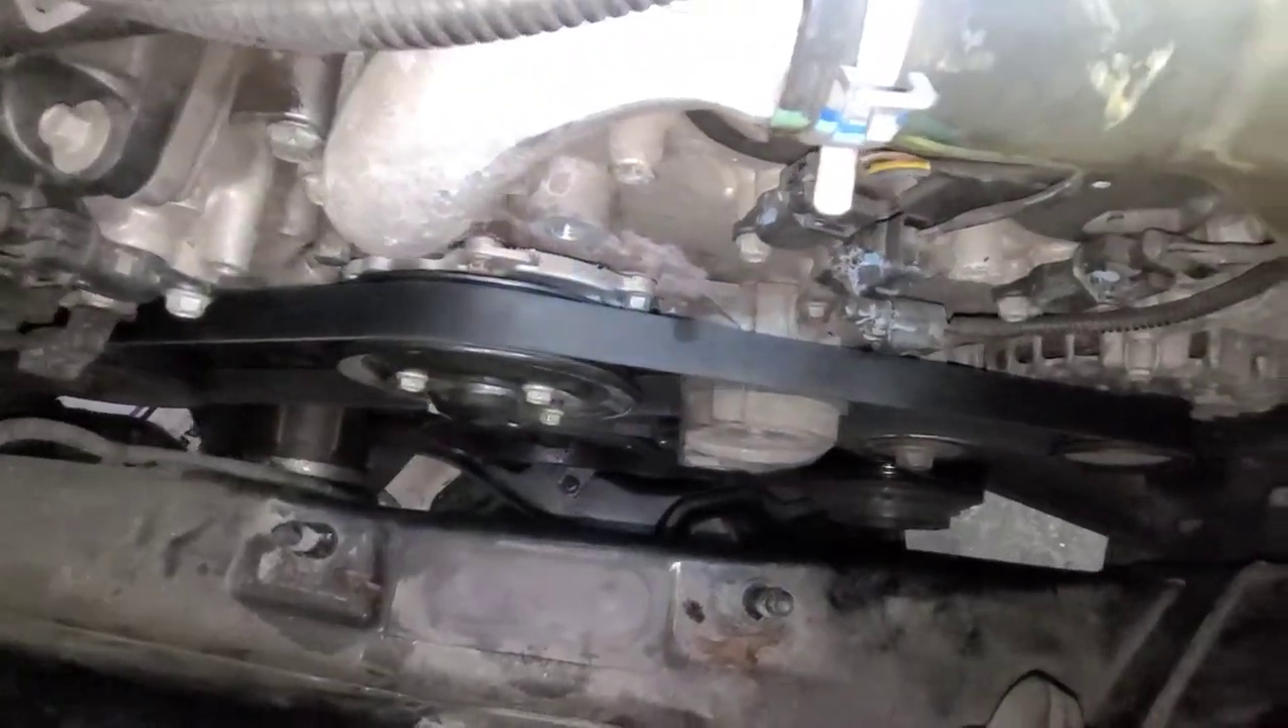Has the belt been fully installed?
Yes.